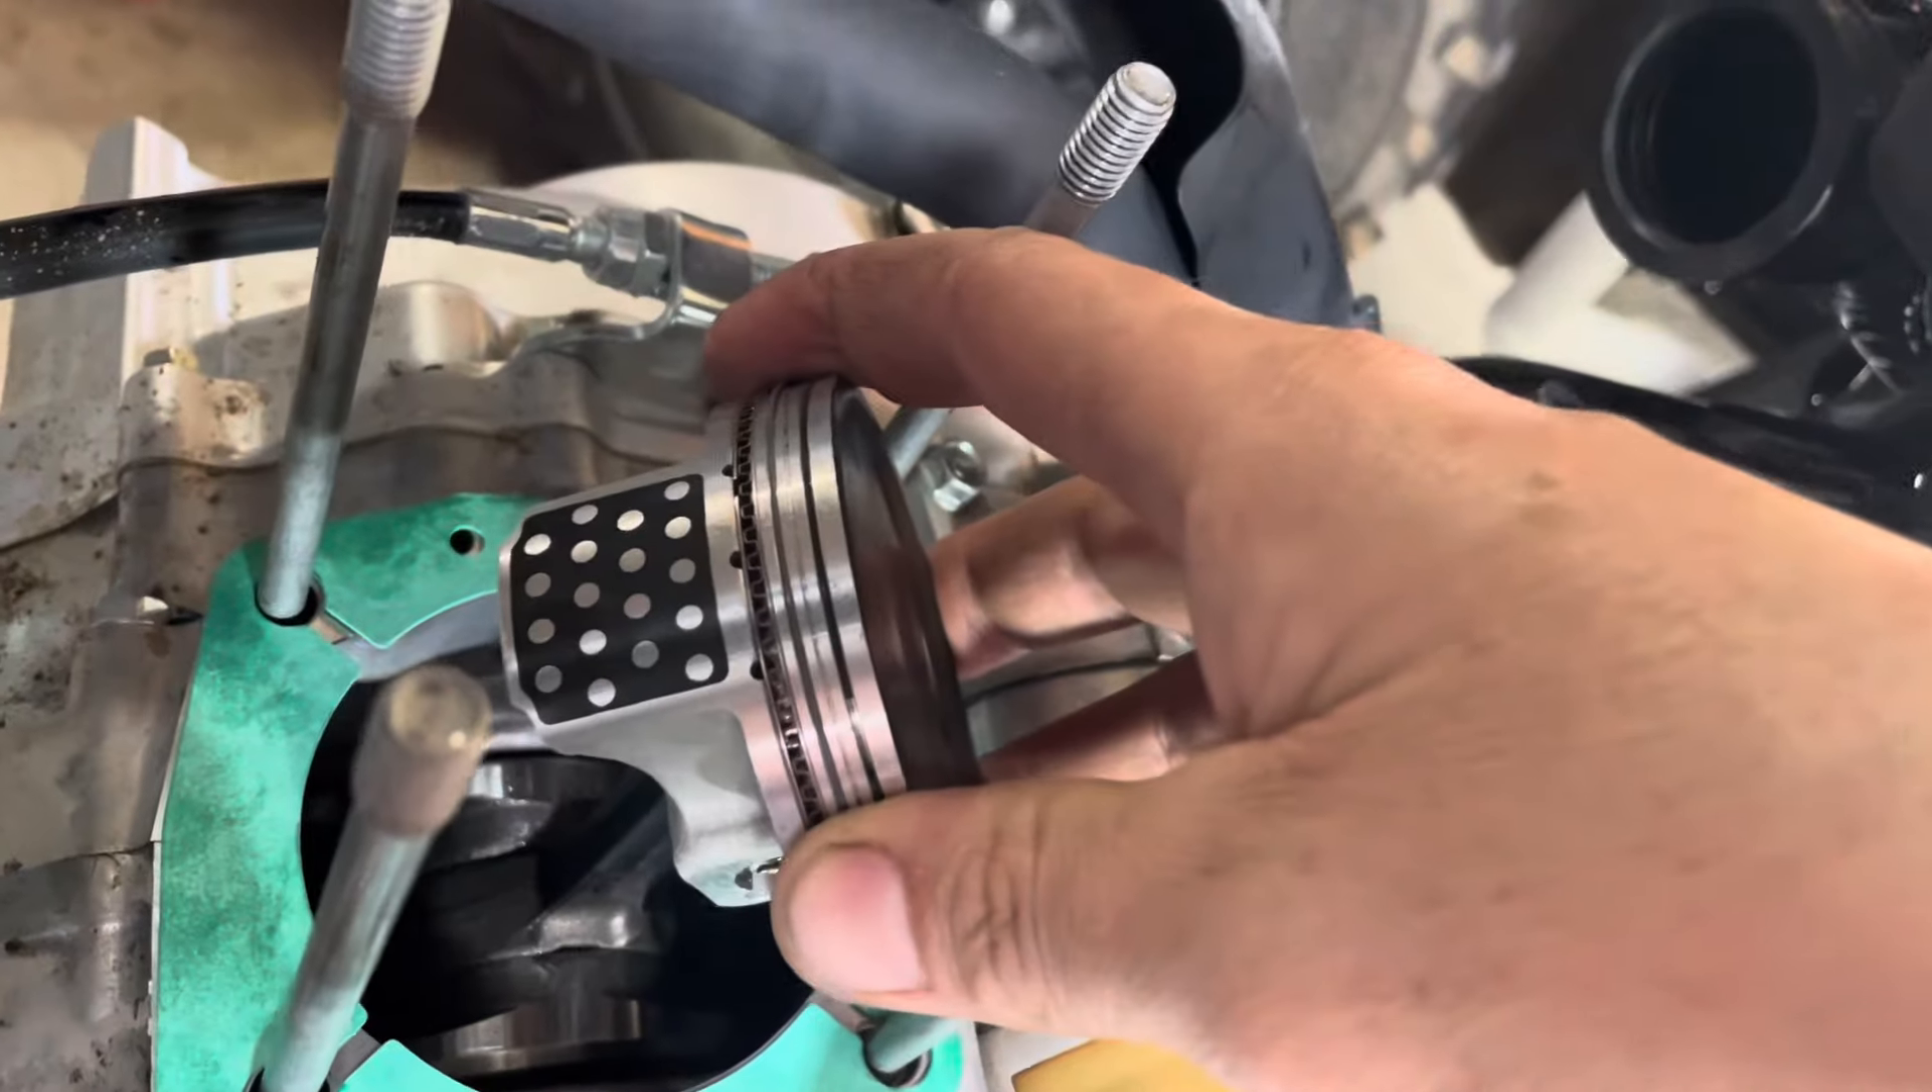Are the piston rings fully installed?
Yes.